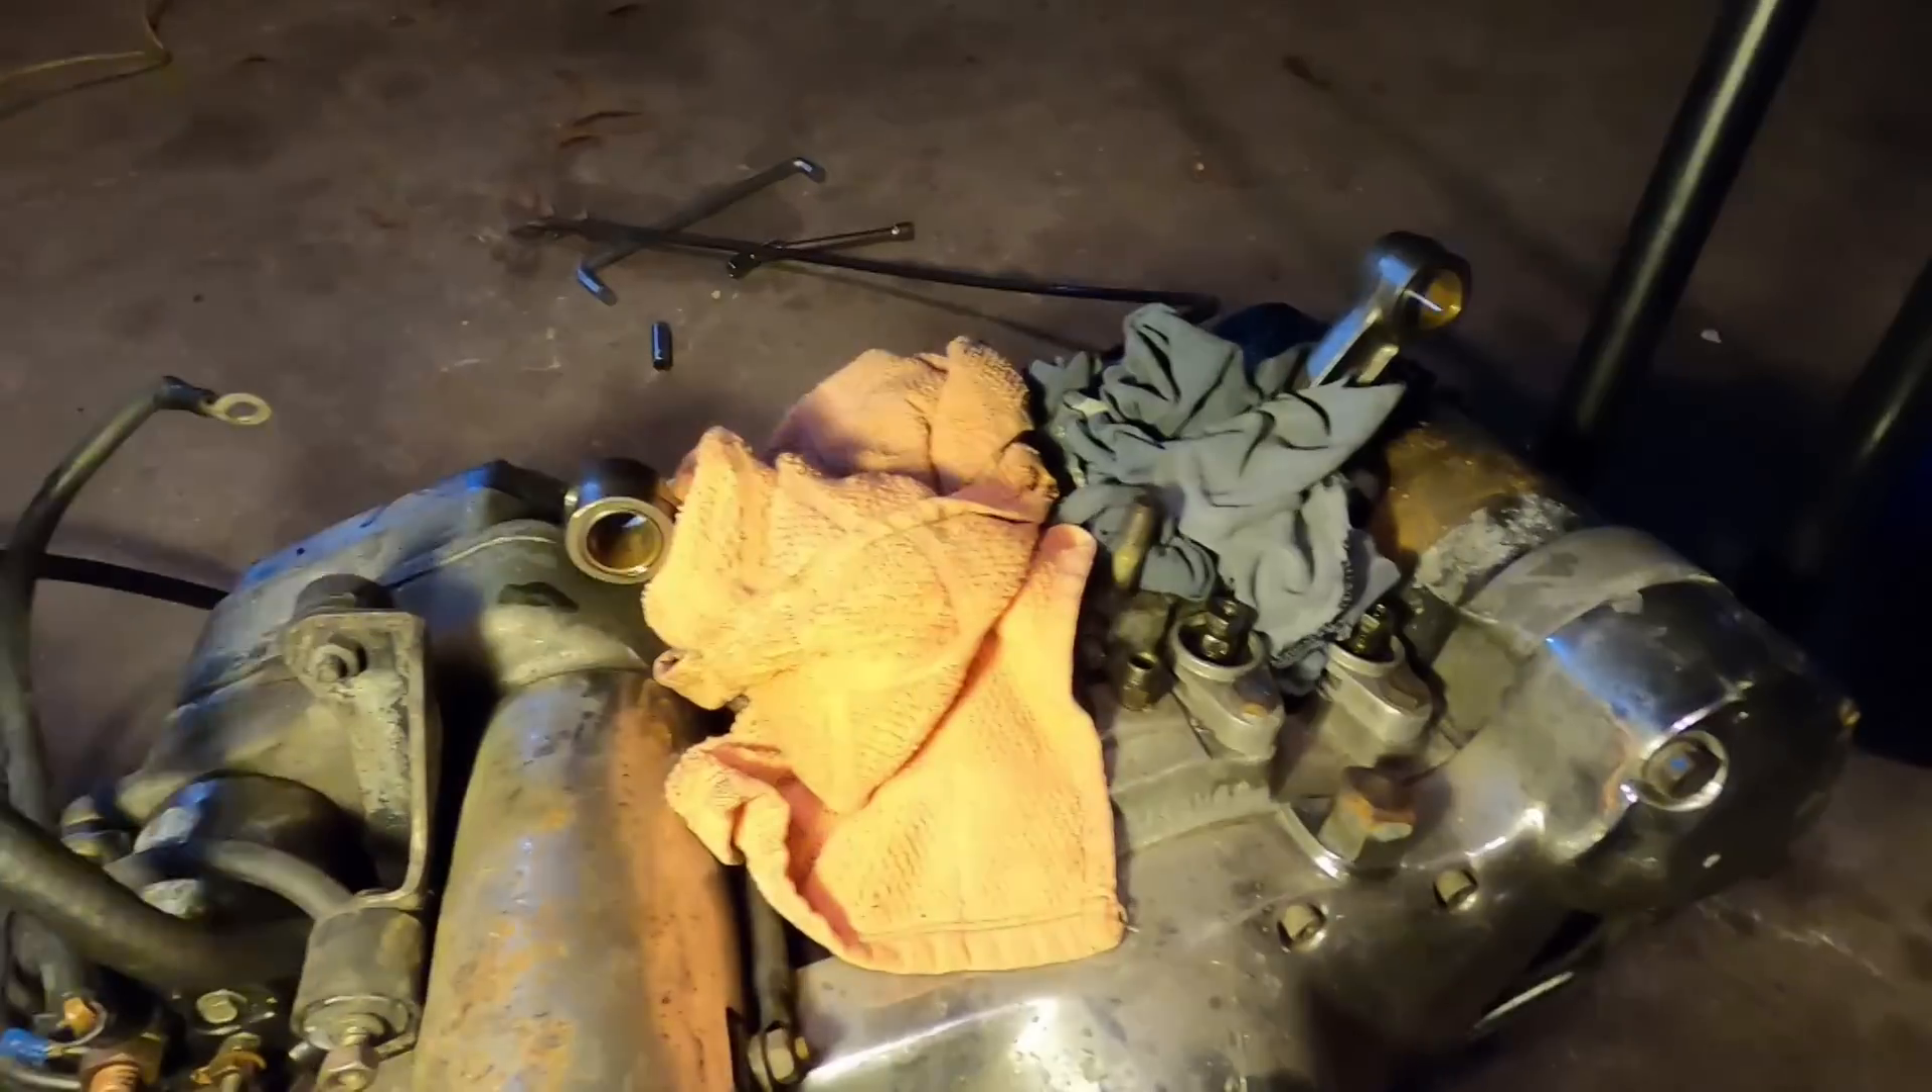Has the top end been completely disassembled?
Yes.